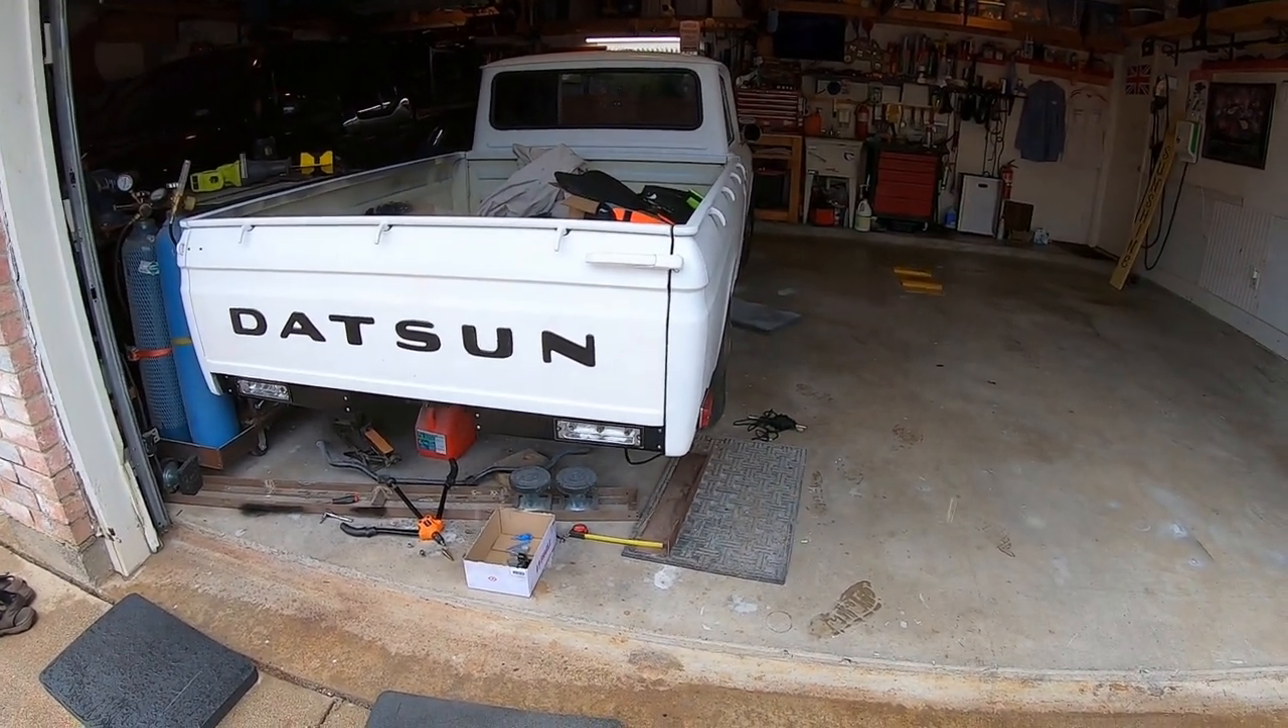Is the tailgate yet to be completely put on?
No.